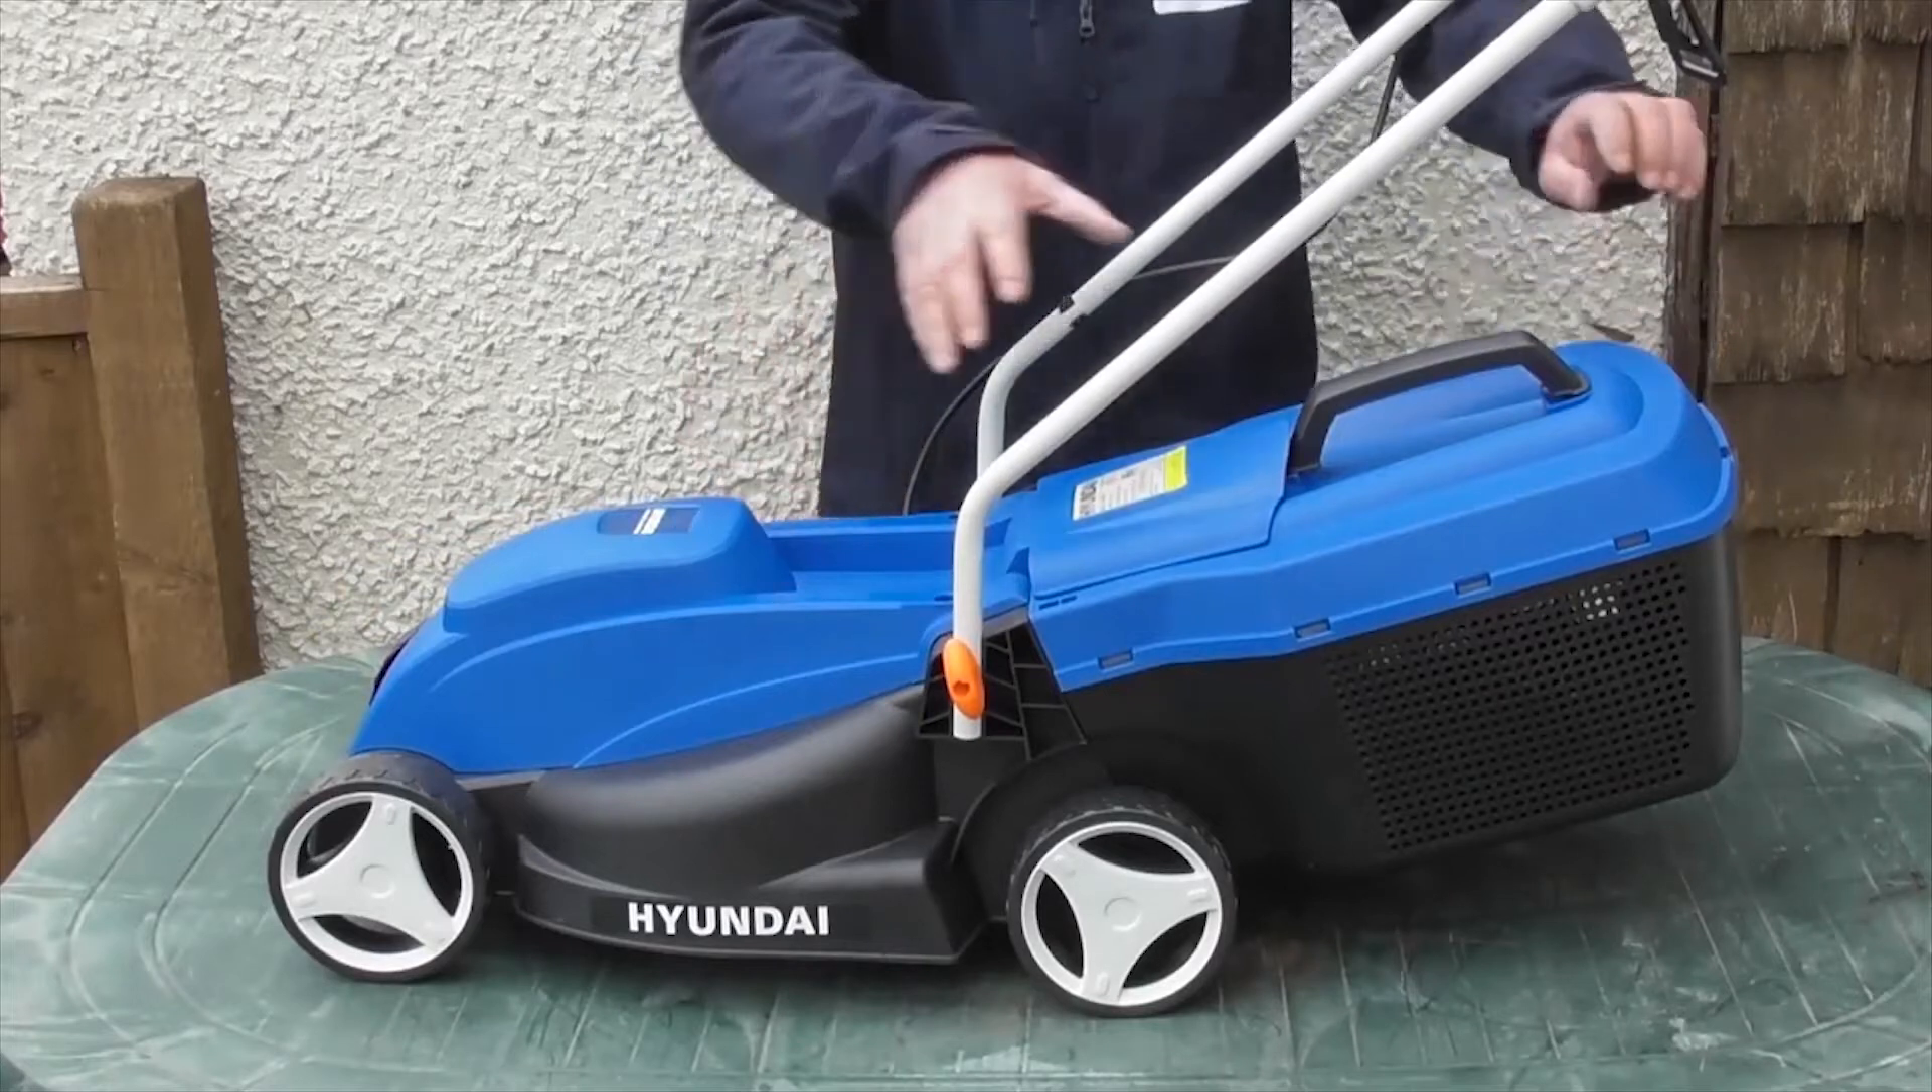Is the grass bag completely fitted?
Yes.